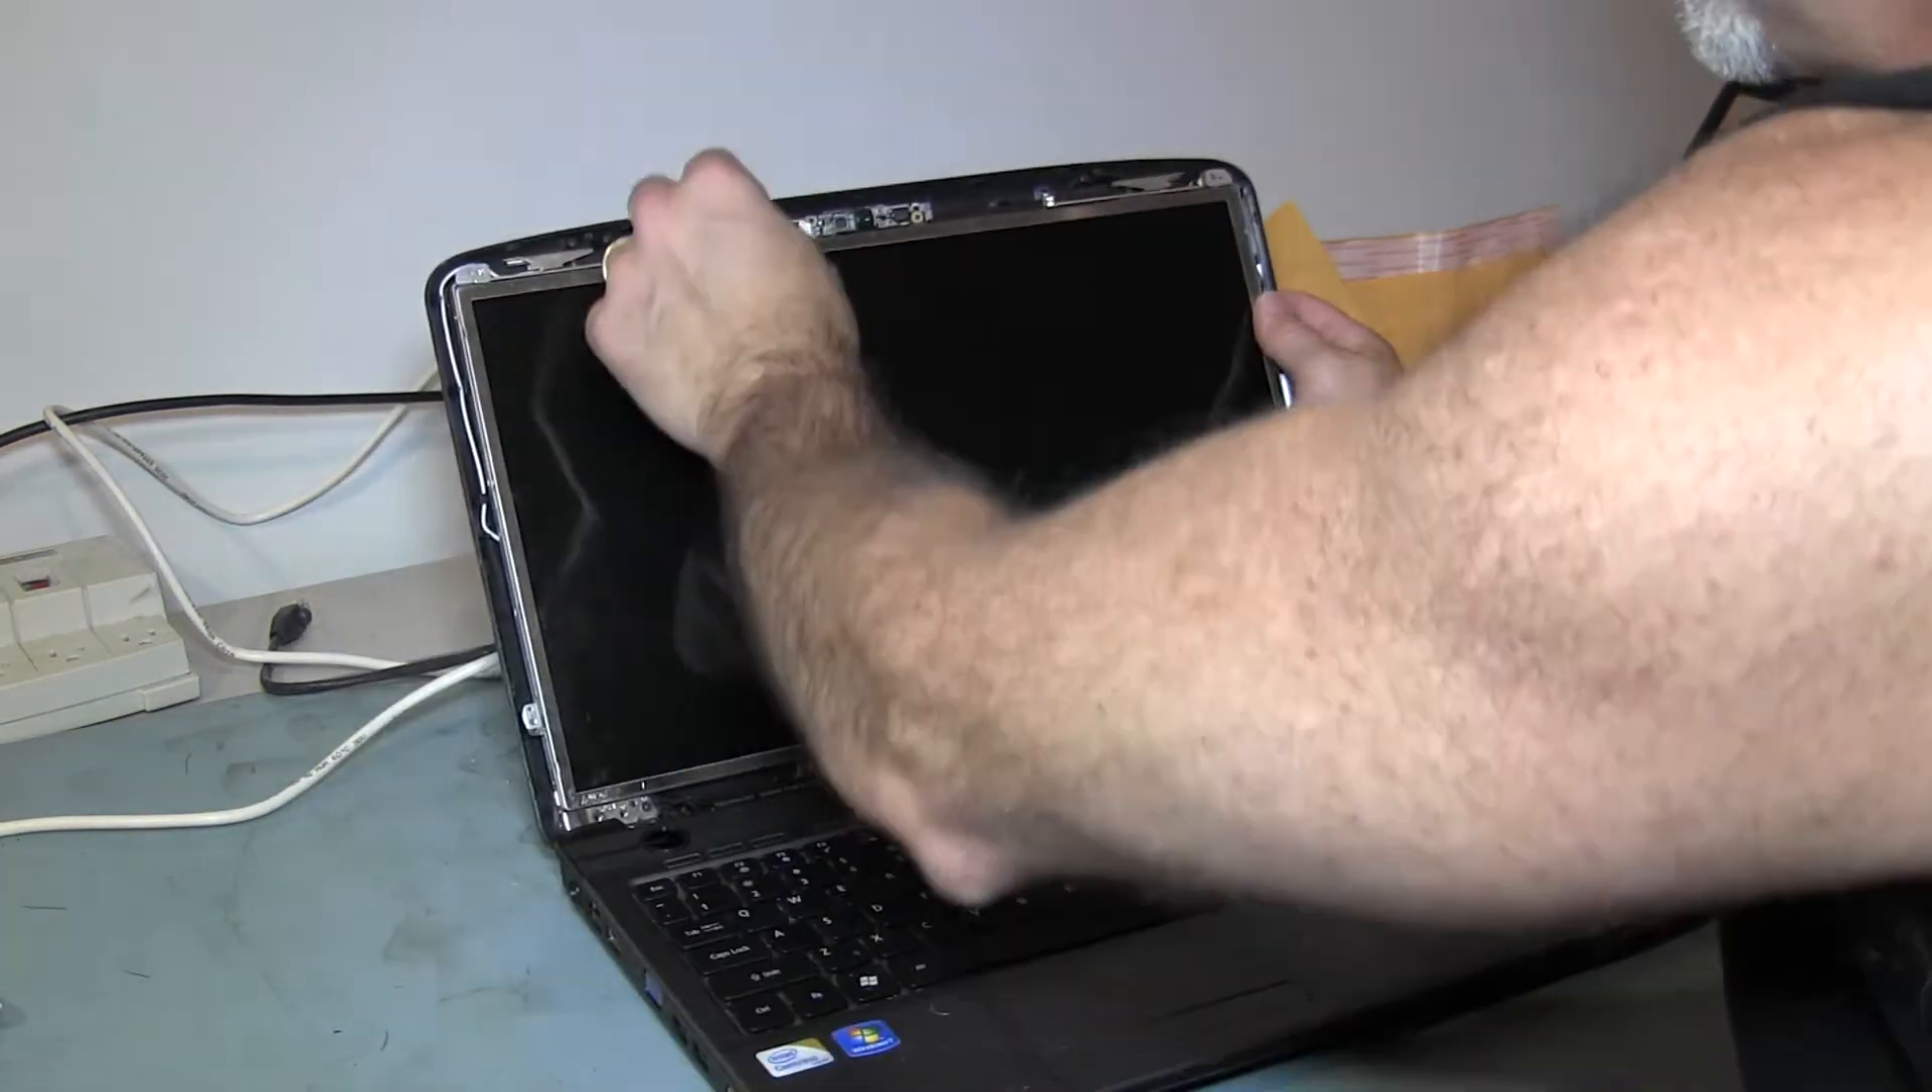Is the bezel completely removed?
Yes.